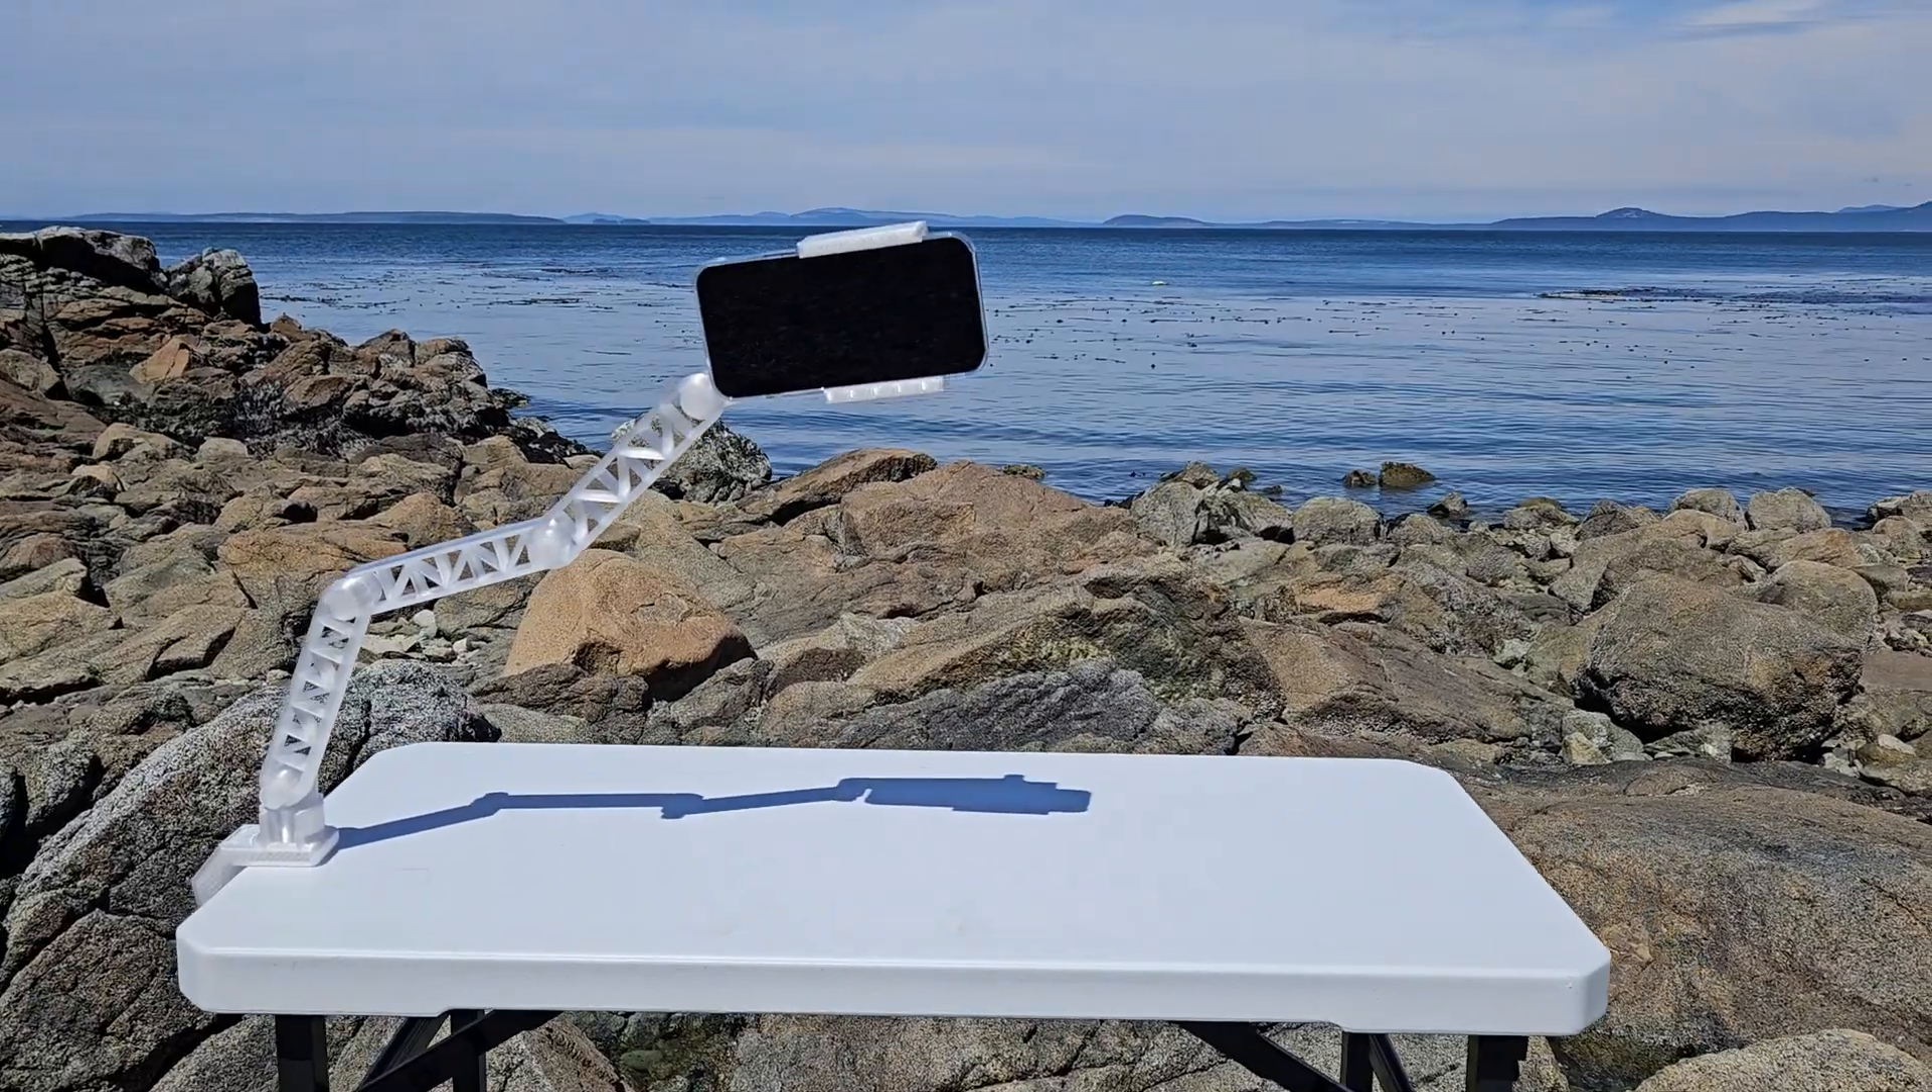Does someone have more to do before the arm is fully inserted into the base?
No.